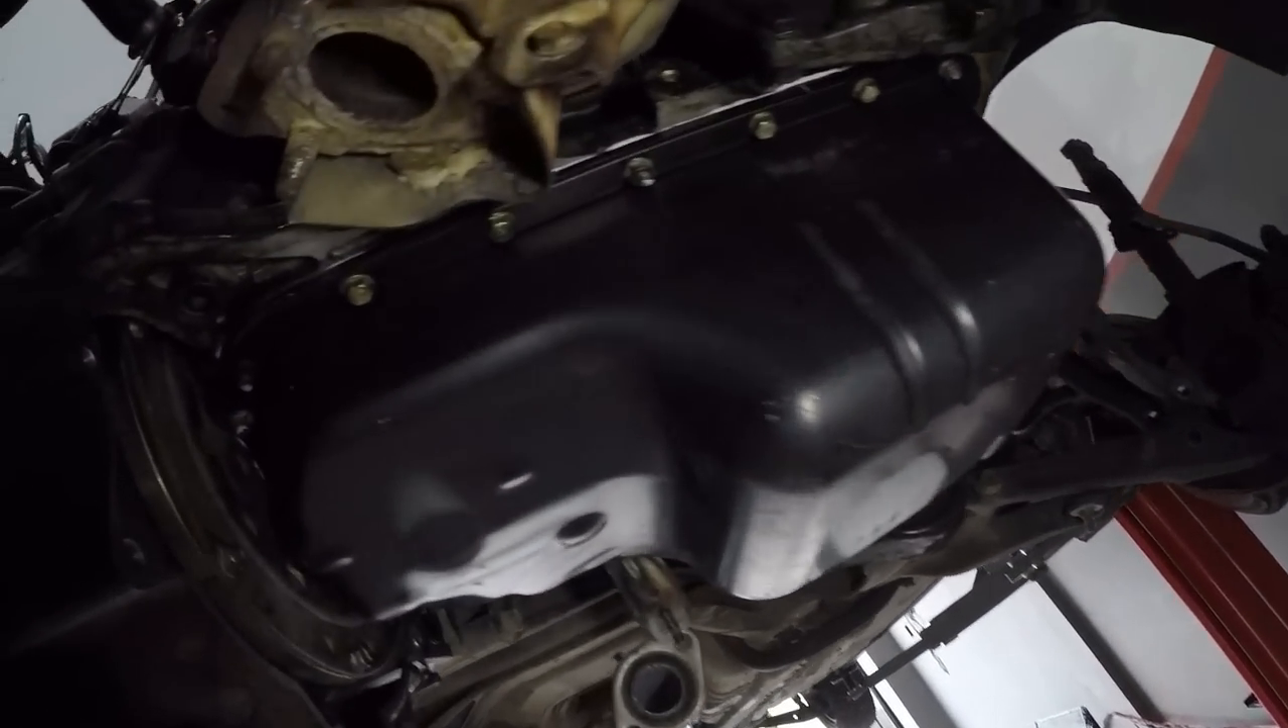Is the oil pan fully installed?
Yes.